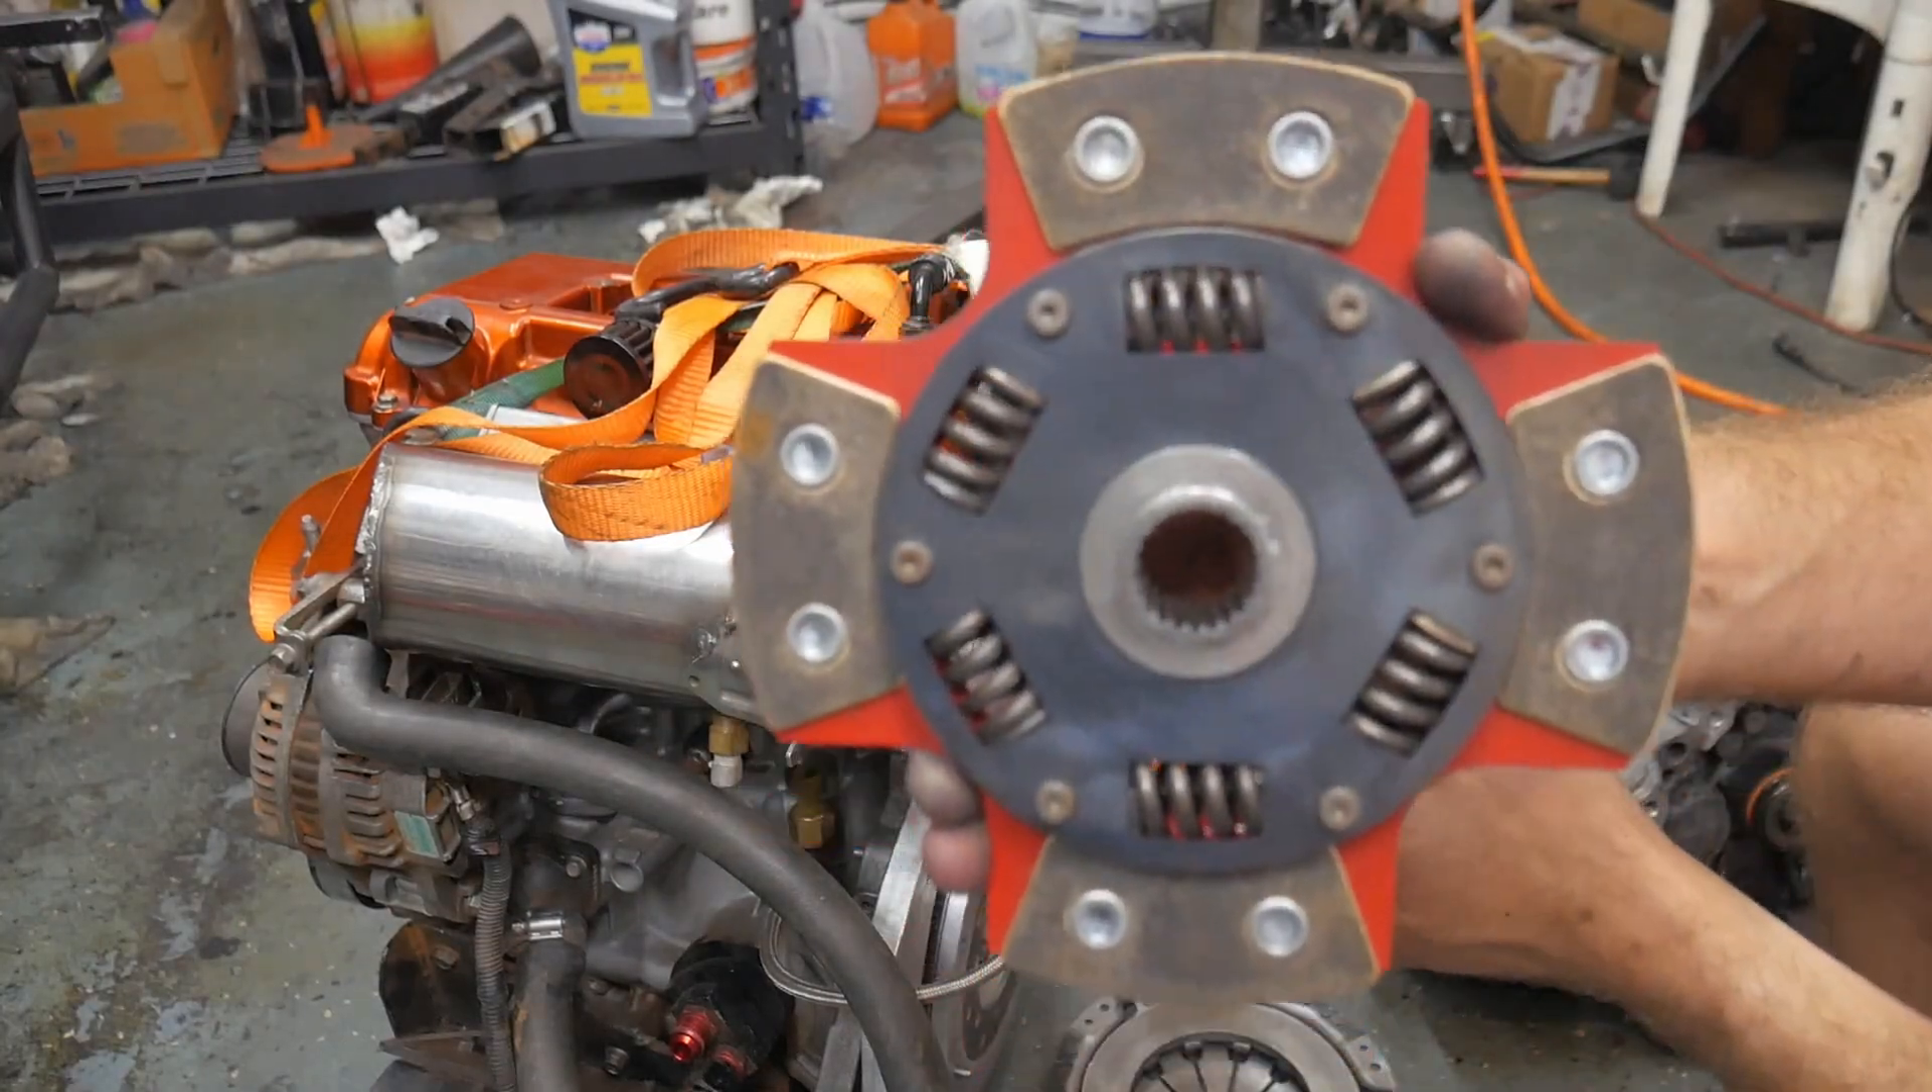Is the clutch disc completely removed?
Yes.